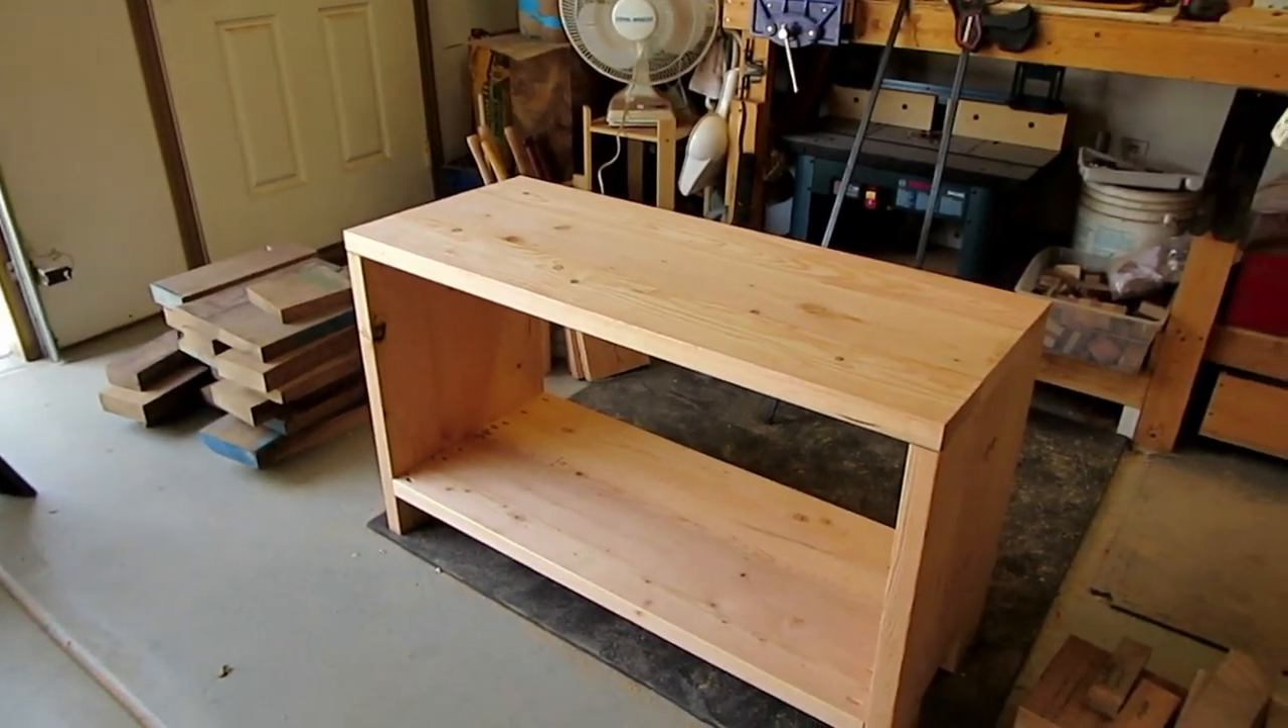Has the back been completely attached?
No.